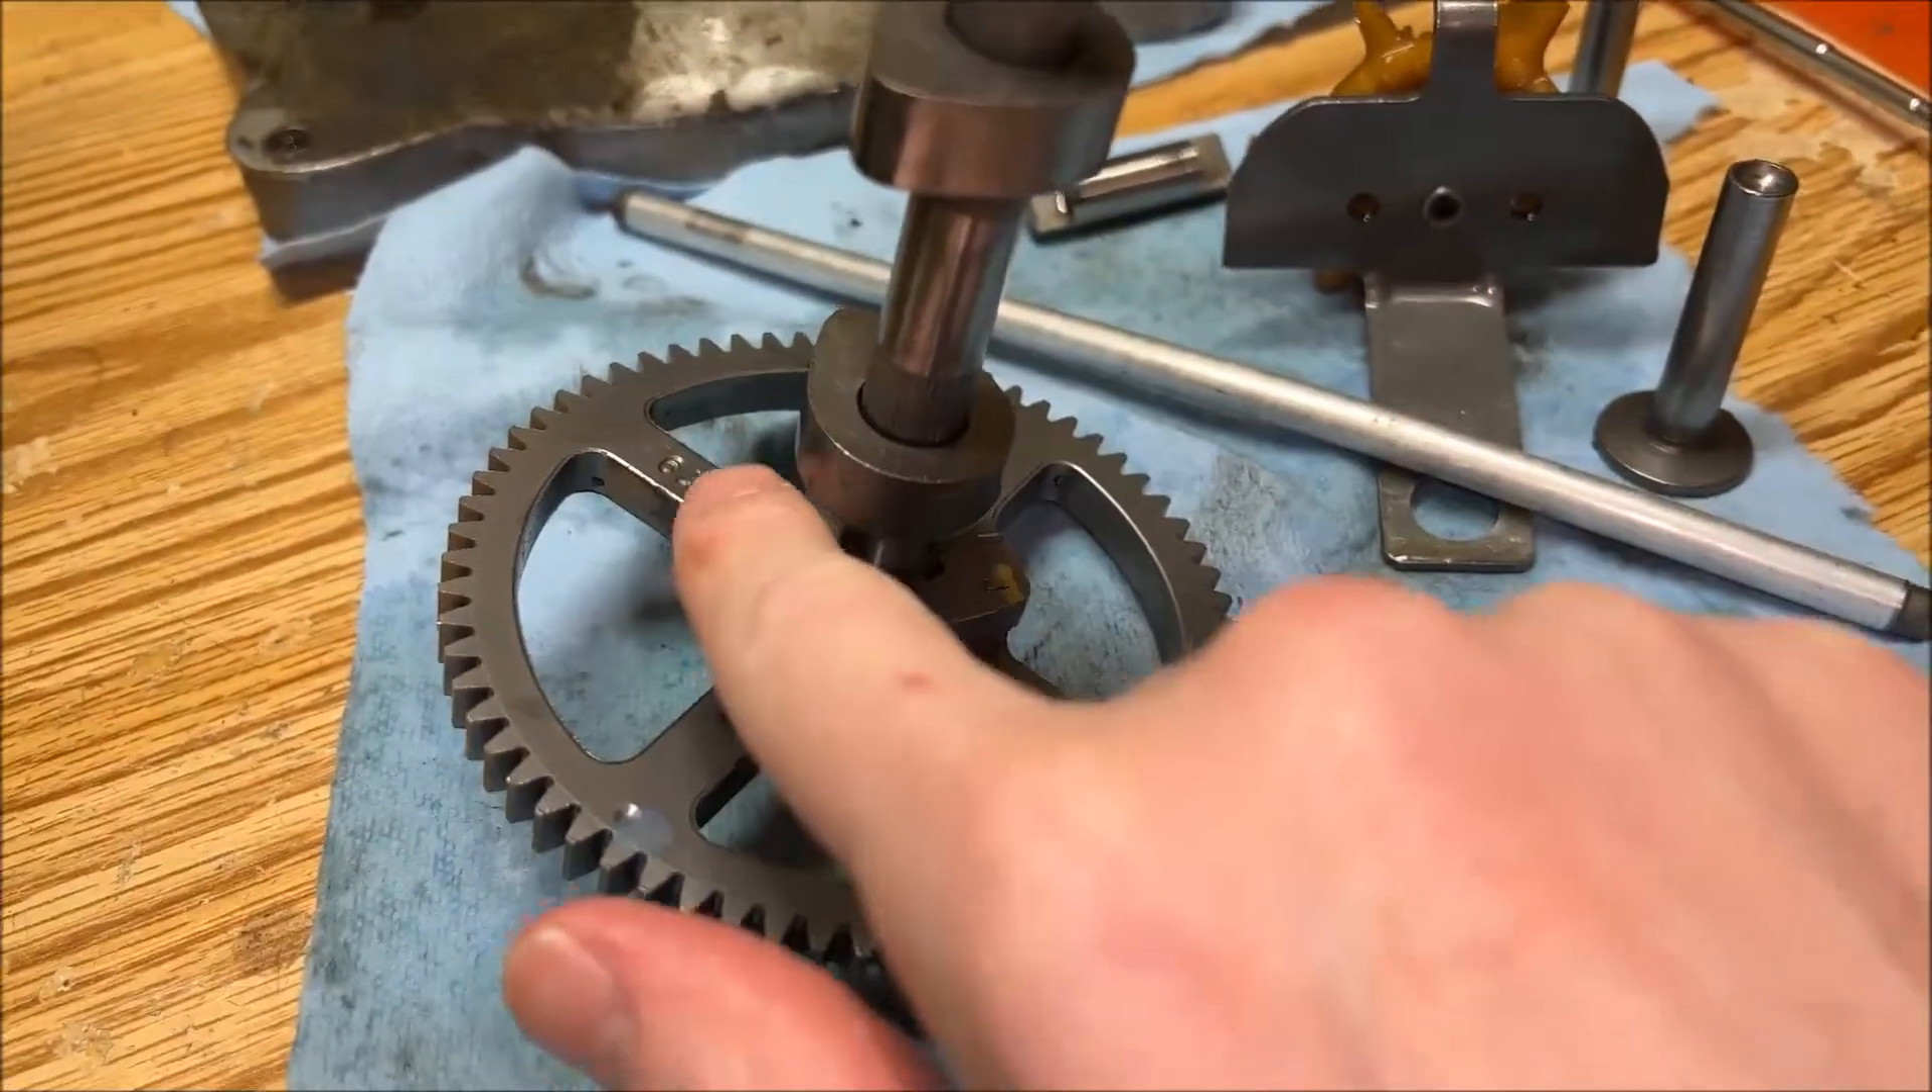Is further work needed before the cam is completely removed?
No.